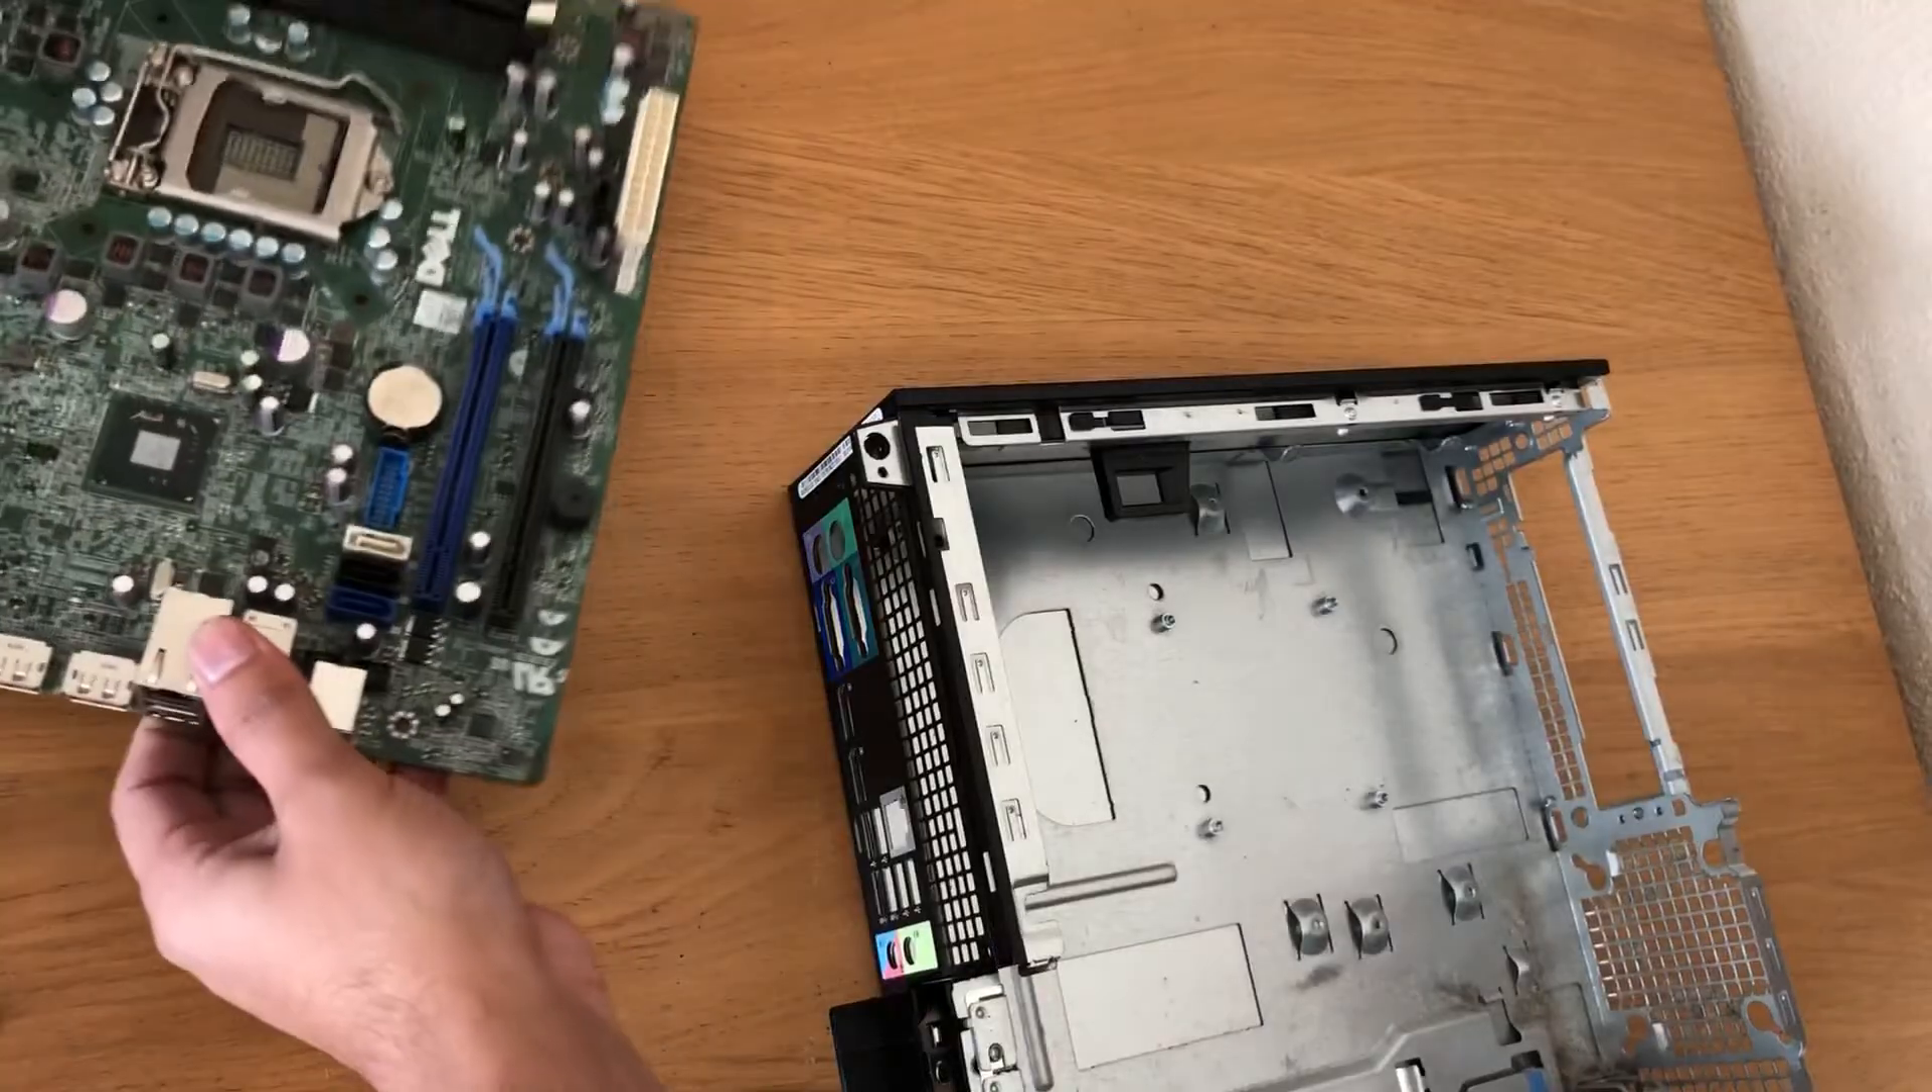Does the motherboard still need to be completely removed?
No.